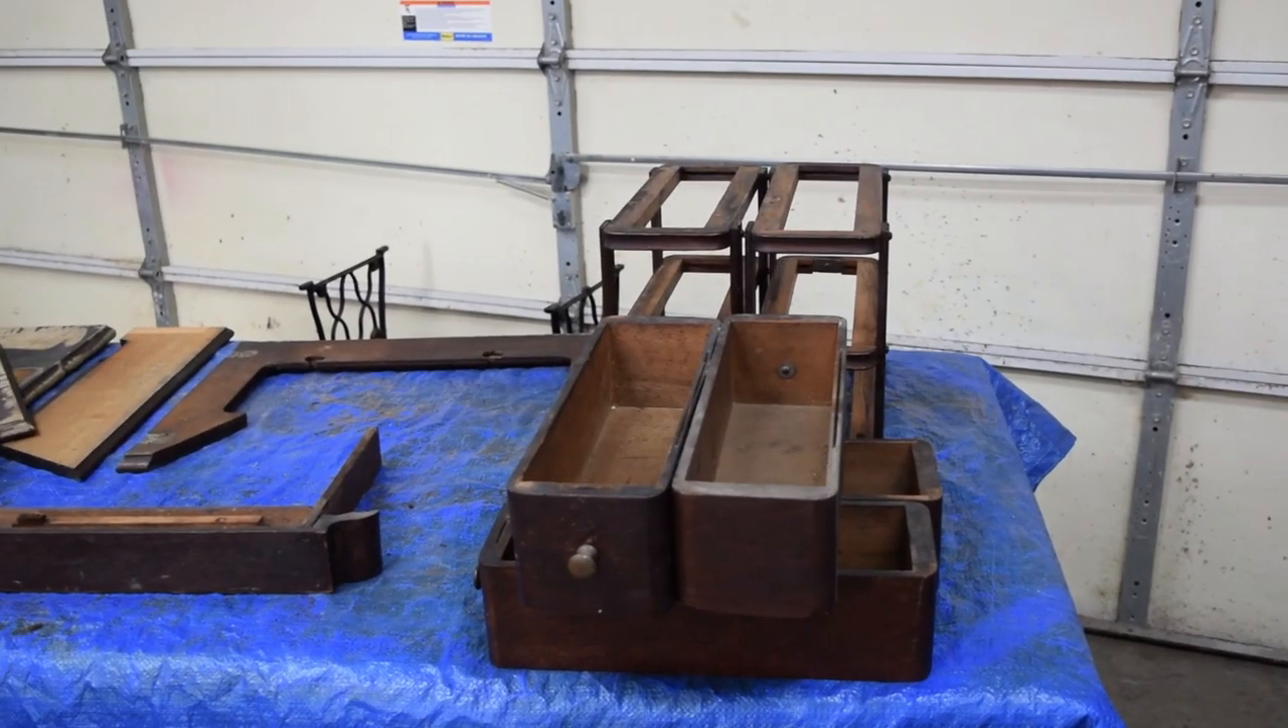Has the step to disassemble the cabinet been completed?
Yes.